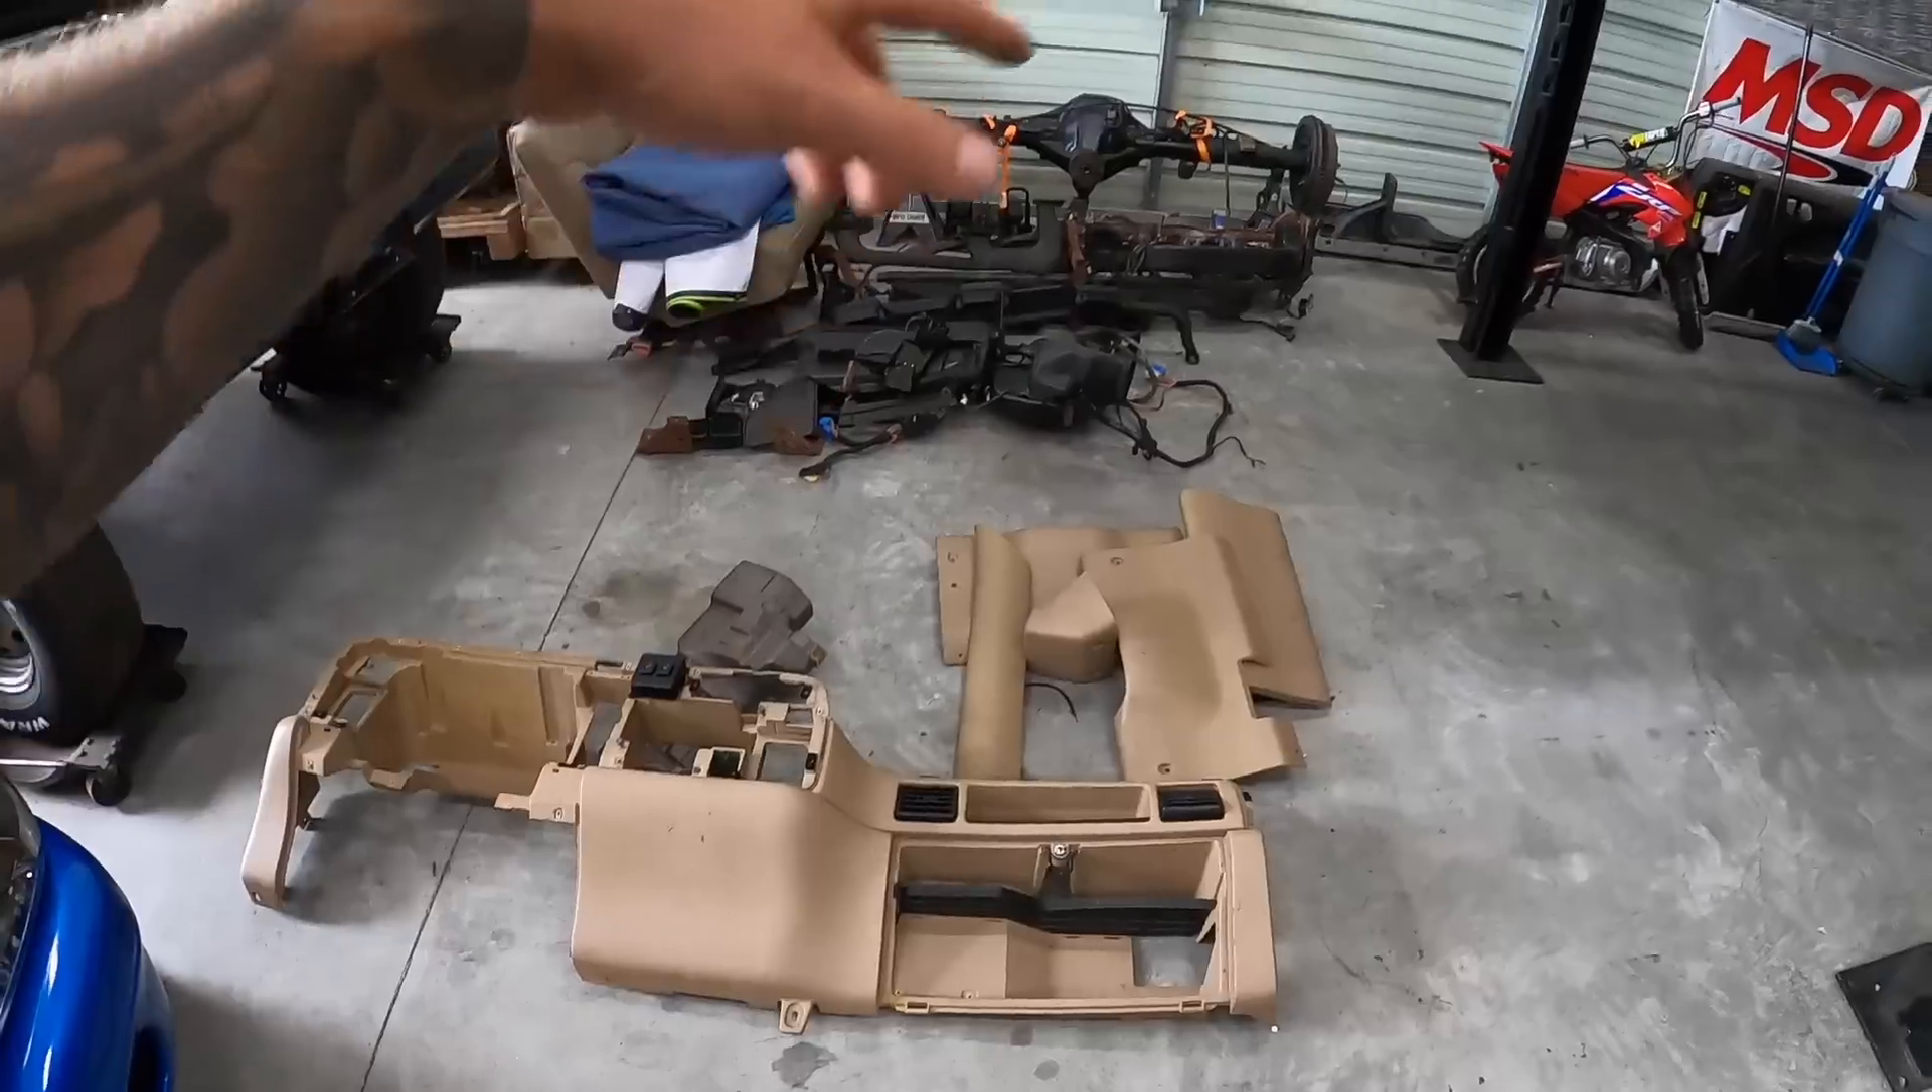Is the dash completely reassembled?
No.